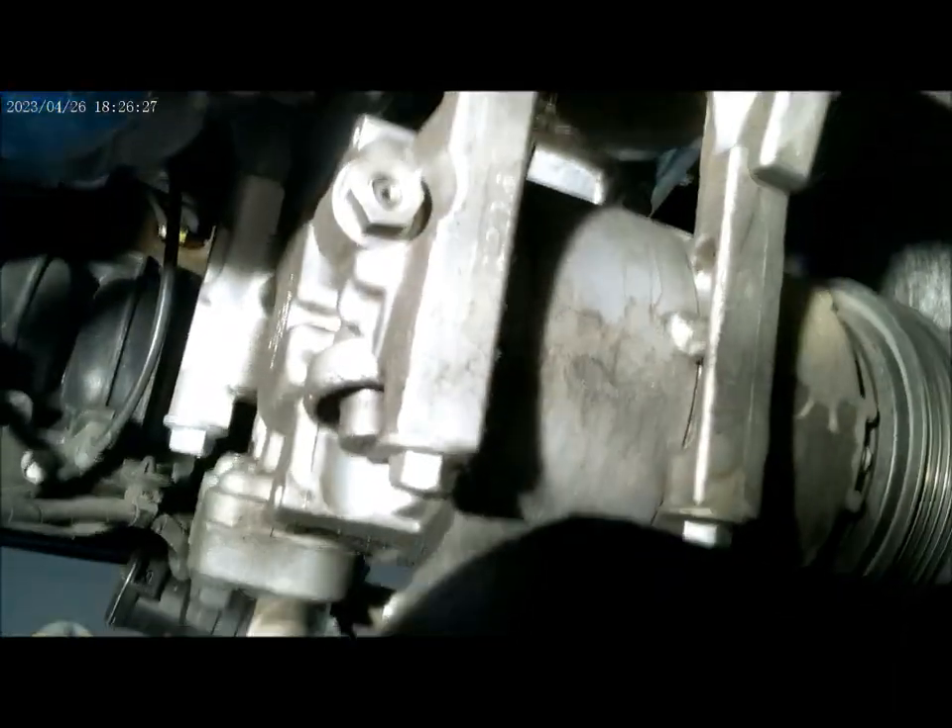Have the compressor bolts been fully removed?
No.